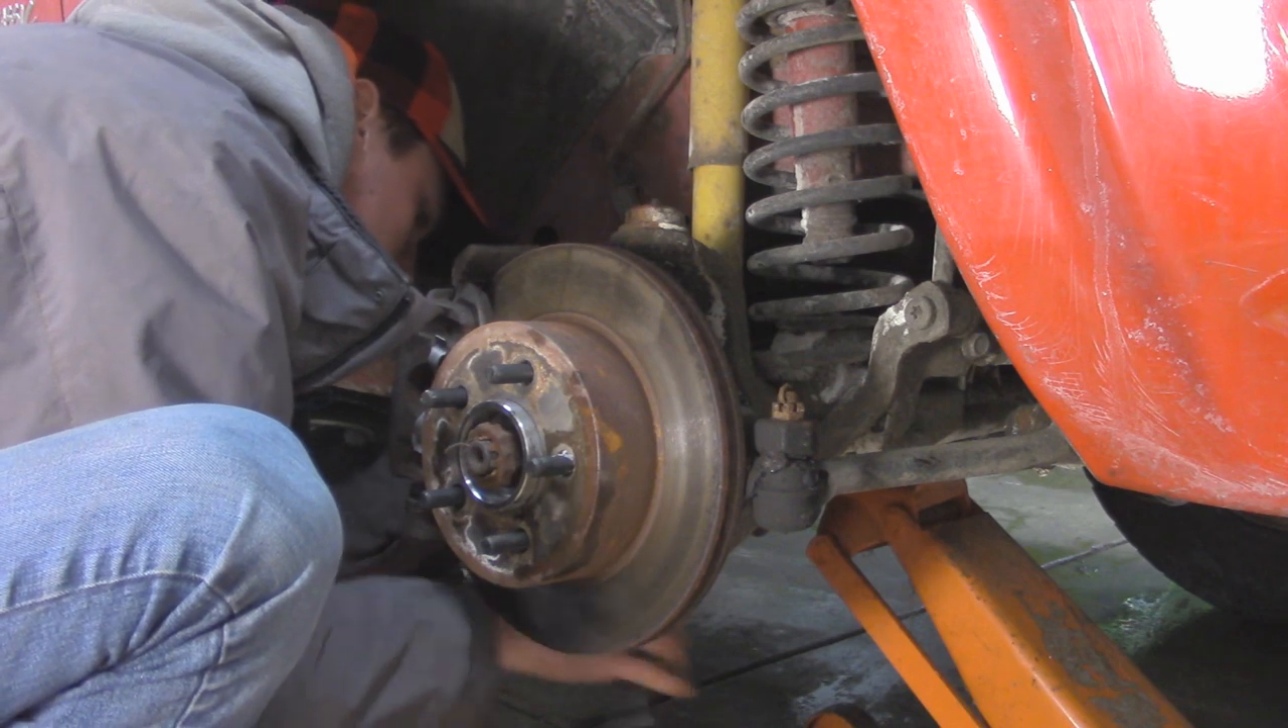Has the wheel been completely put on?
No.